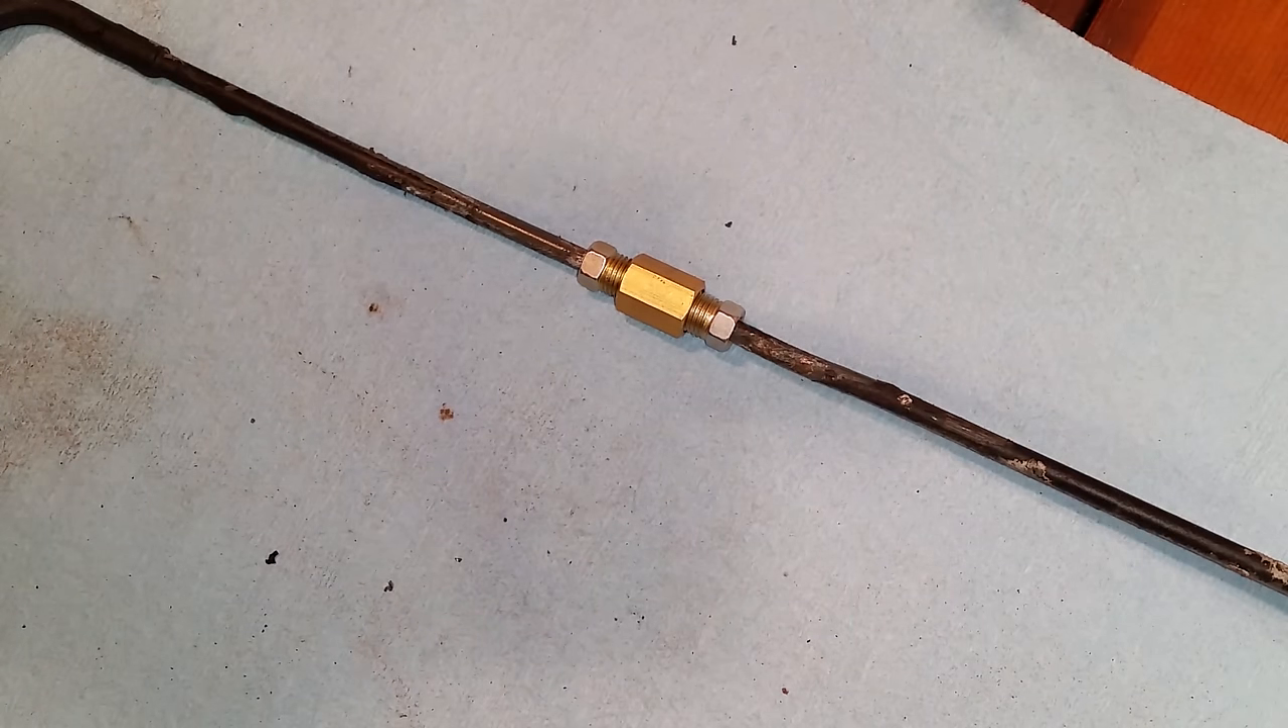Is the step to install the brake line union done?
Yes.